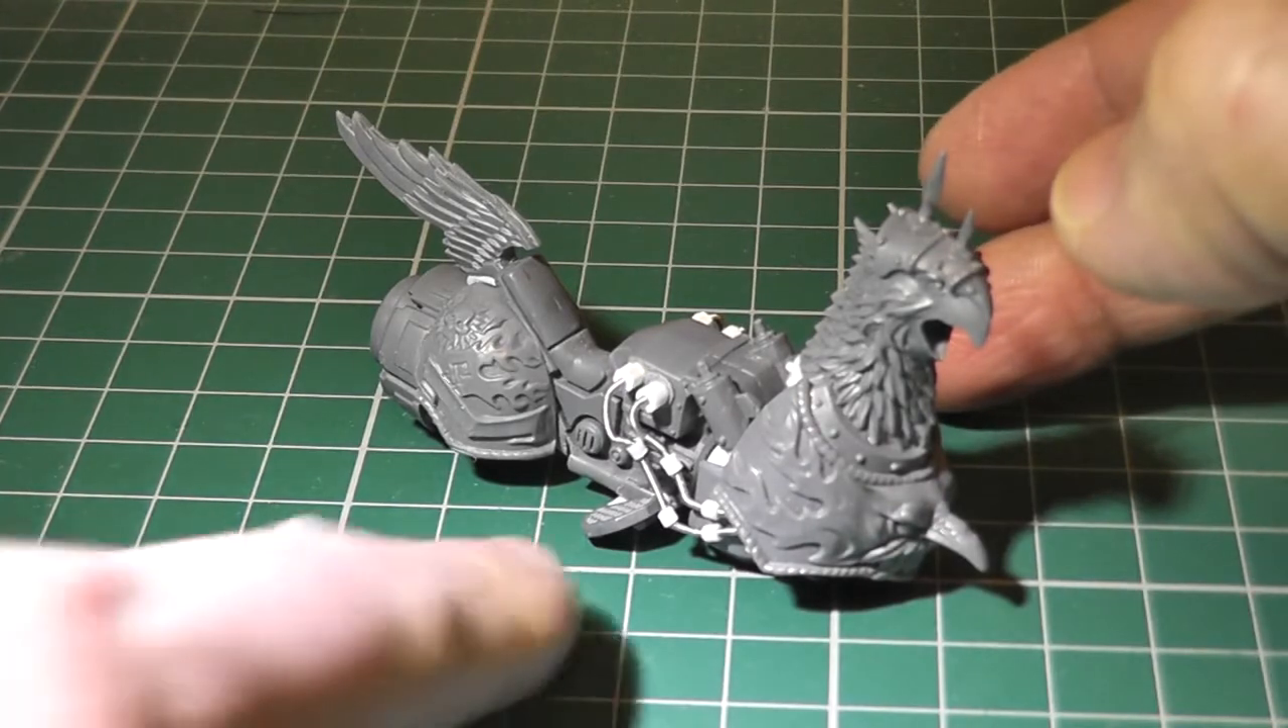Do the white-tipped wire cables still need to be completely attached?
No.